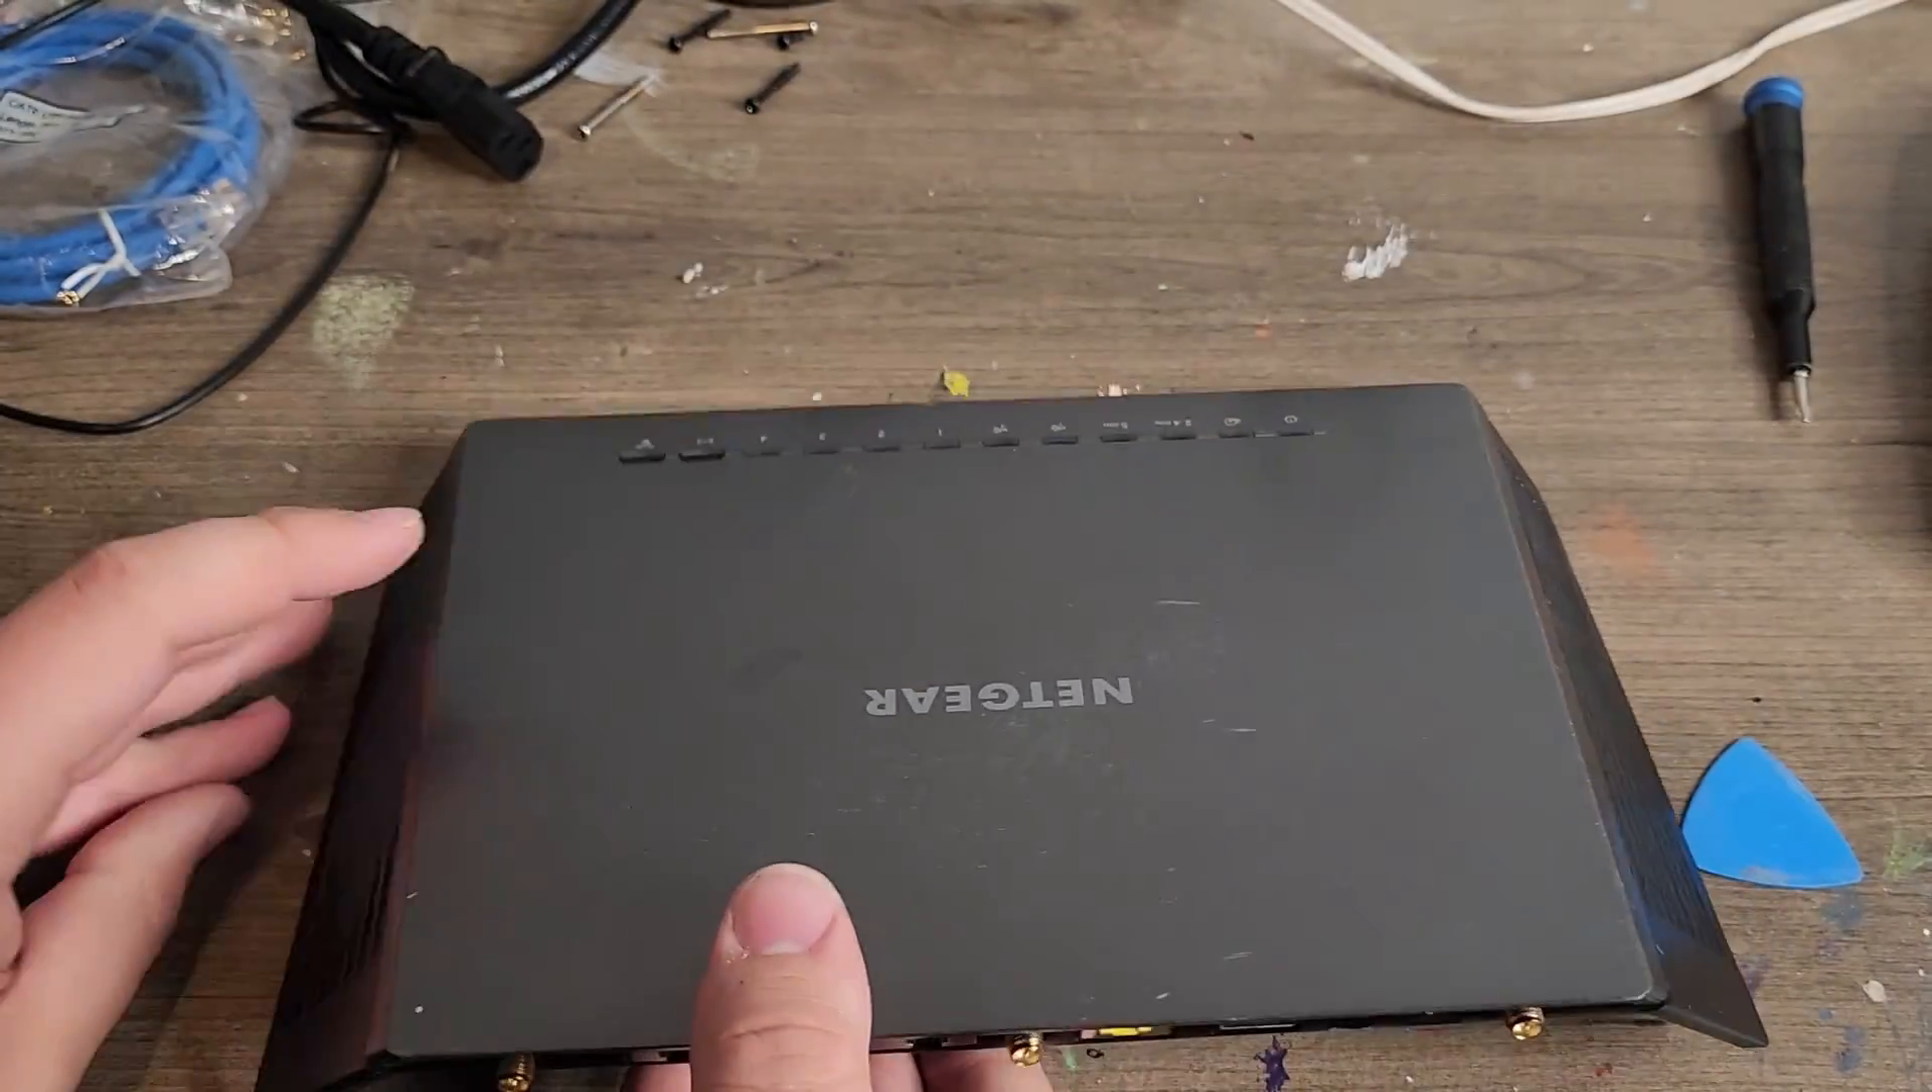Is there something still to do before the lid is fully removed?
Yes.